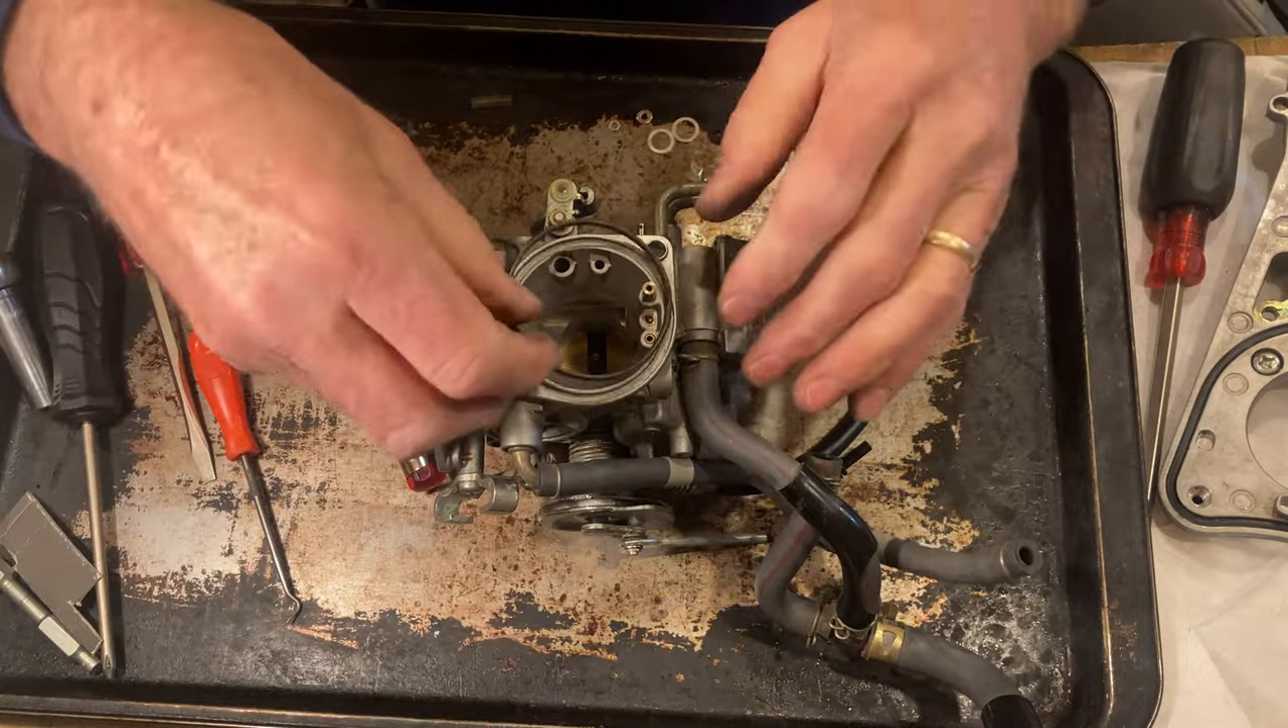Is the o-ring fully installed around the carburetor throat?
No.